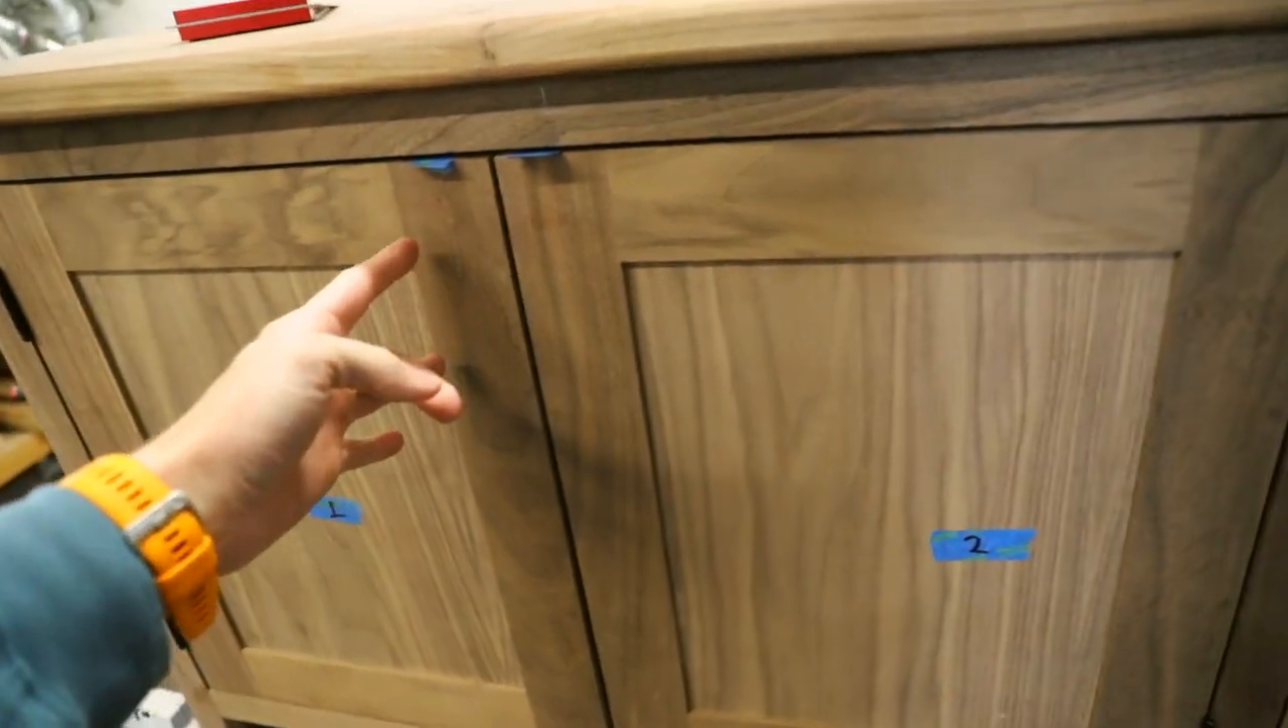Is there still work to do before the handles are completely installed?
Yes.